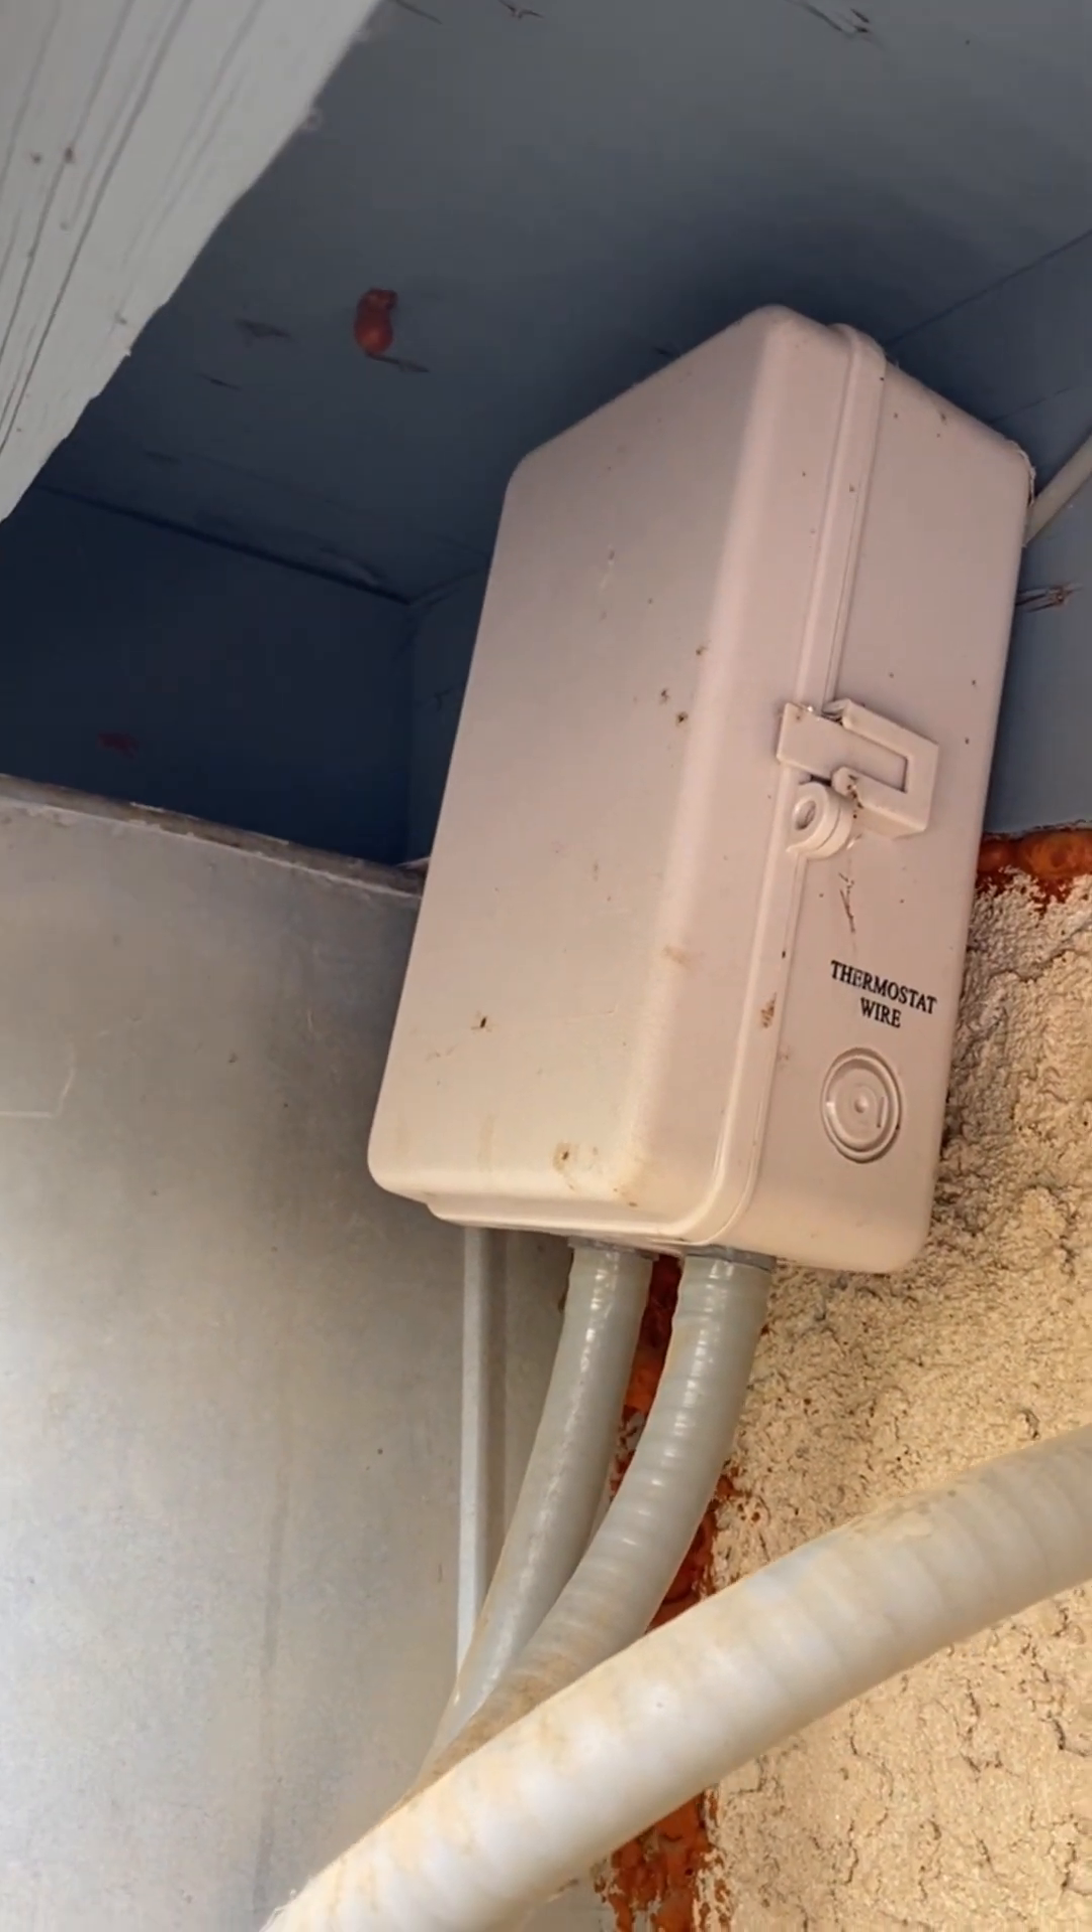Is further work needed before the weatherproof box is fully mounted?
No.